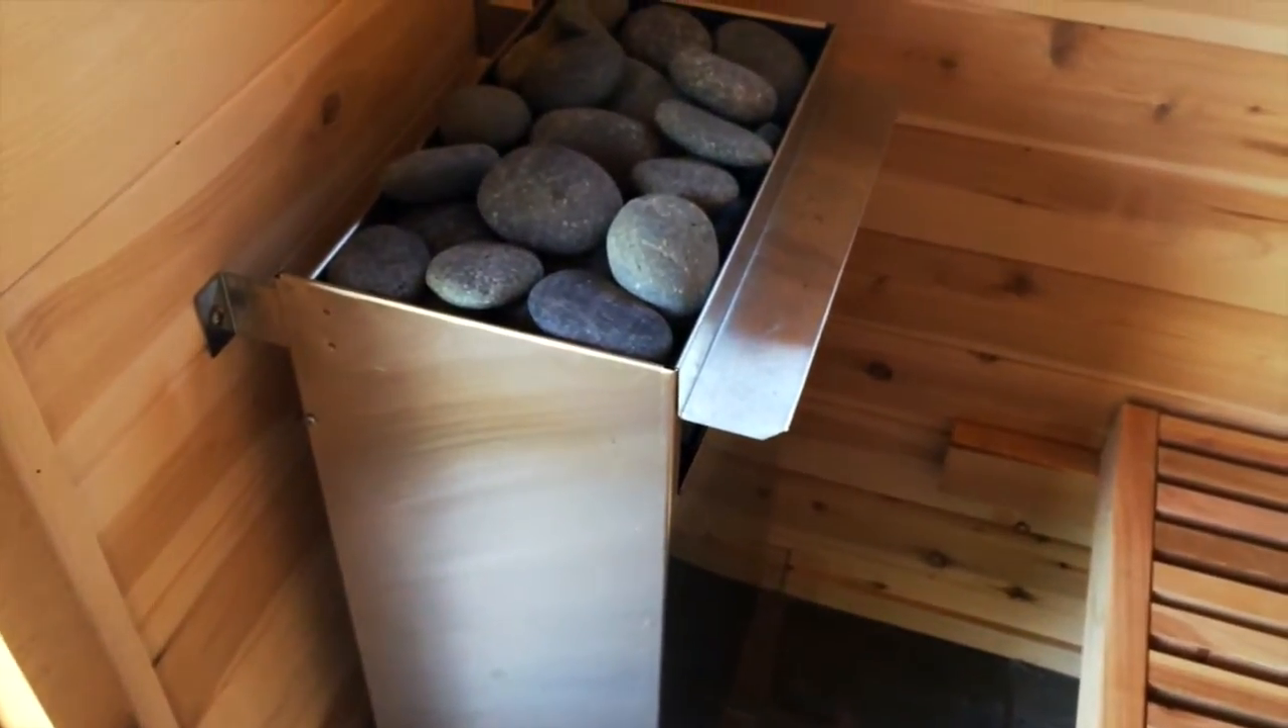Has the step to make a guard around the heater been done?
No.